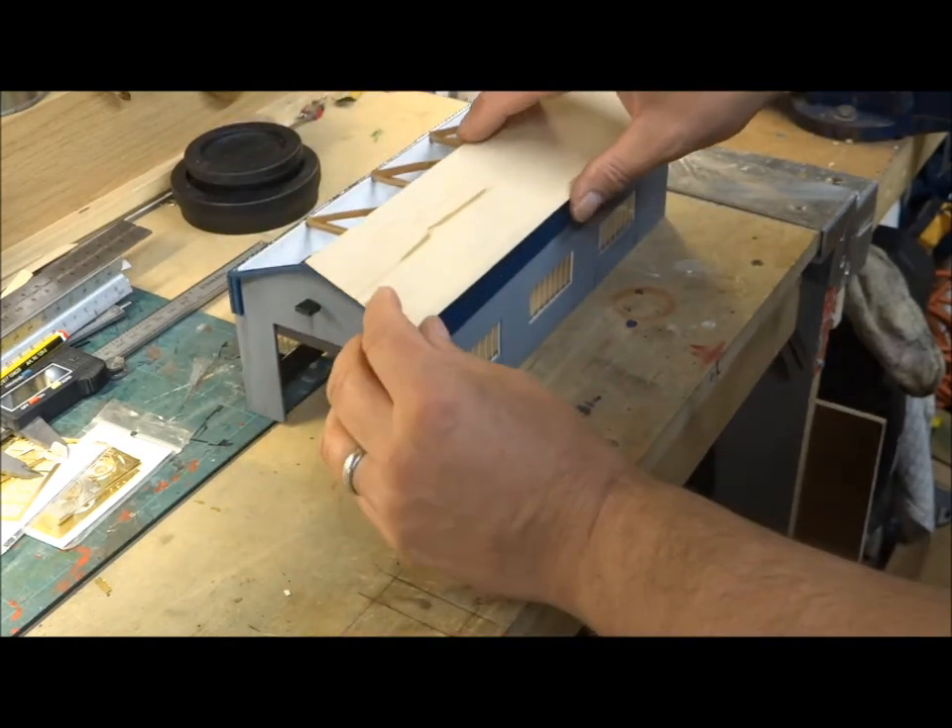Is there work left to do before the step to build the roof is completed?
Yes.